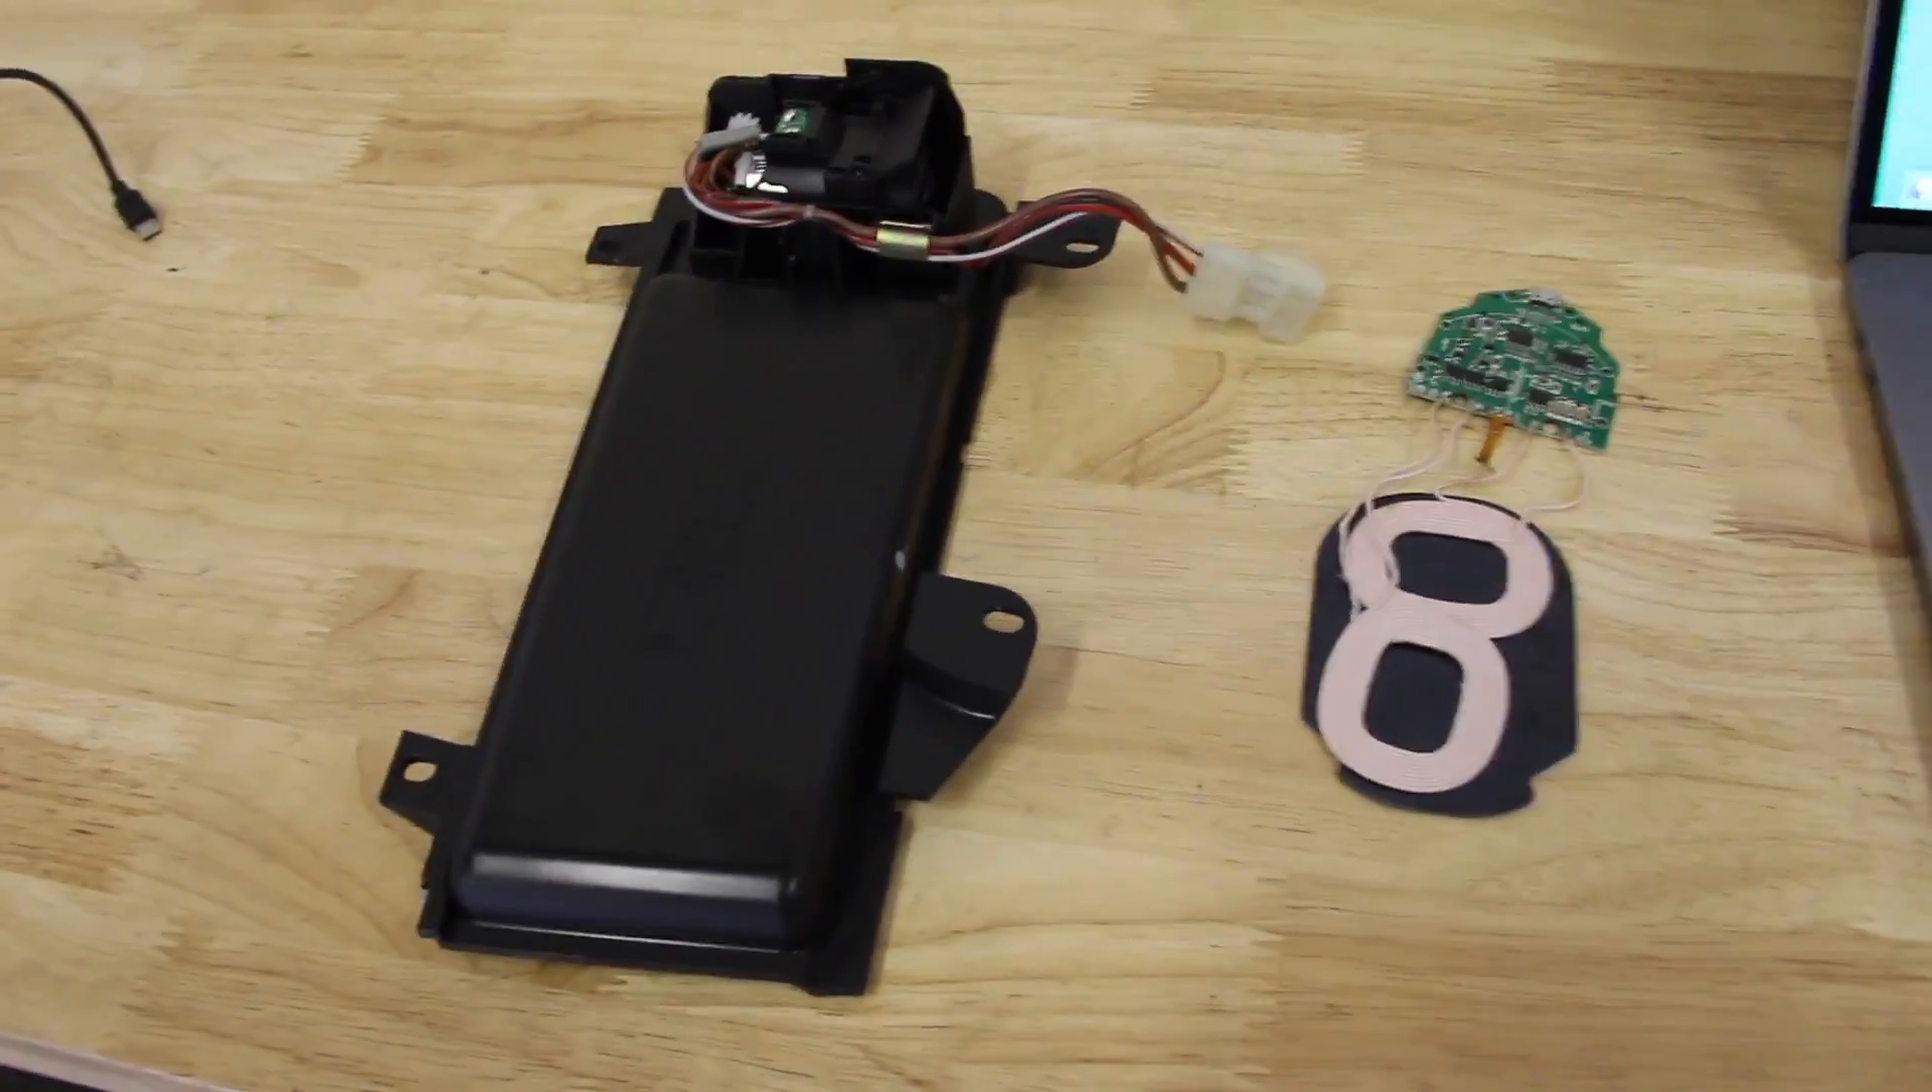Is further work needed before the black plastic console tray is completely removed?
No.